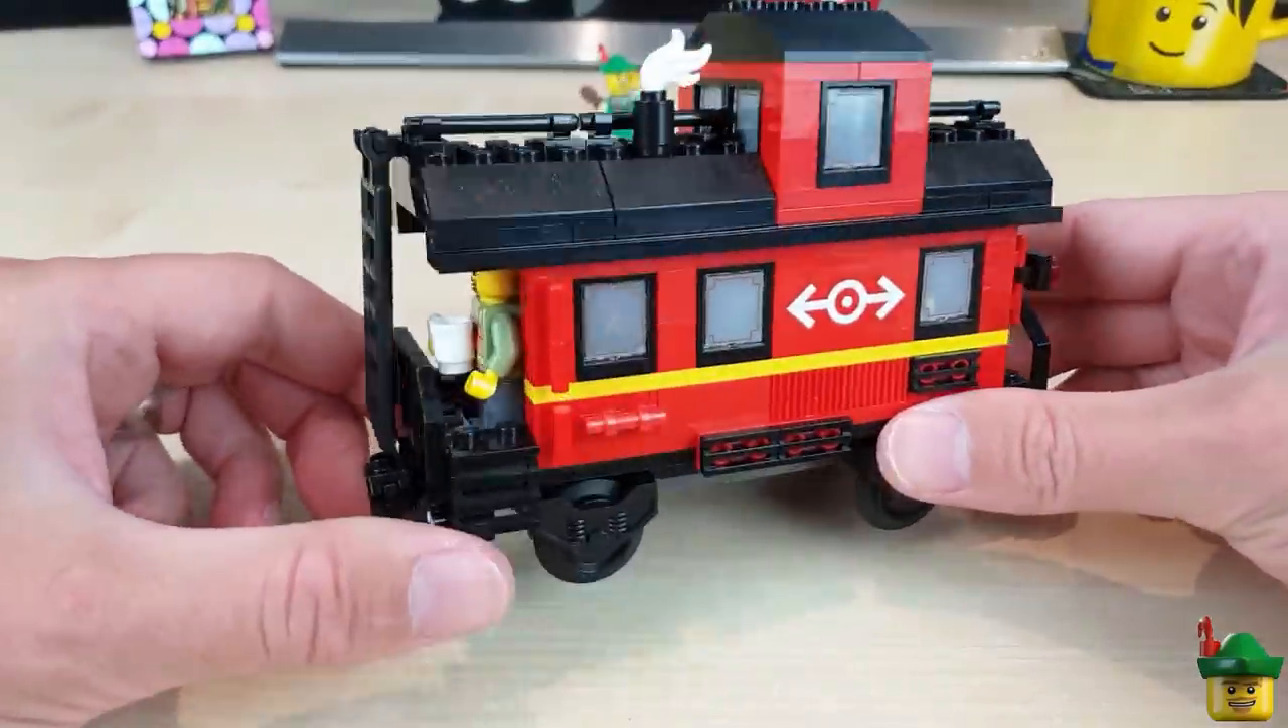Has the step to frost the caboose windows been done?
Yes.